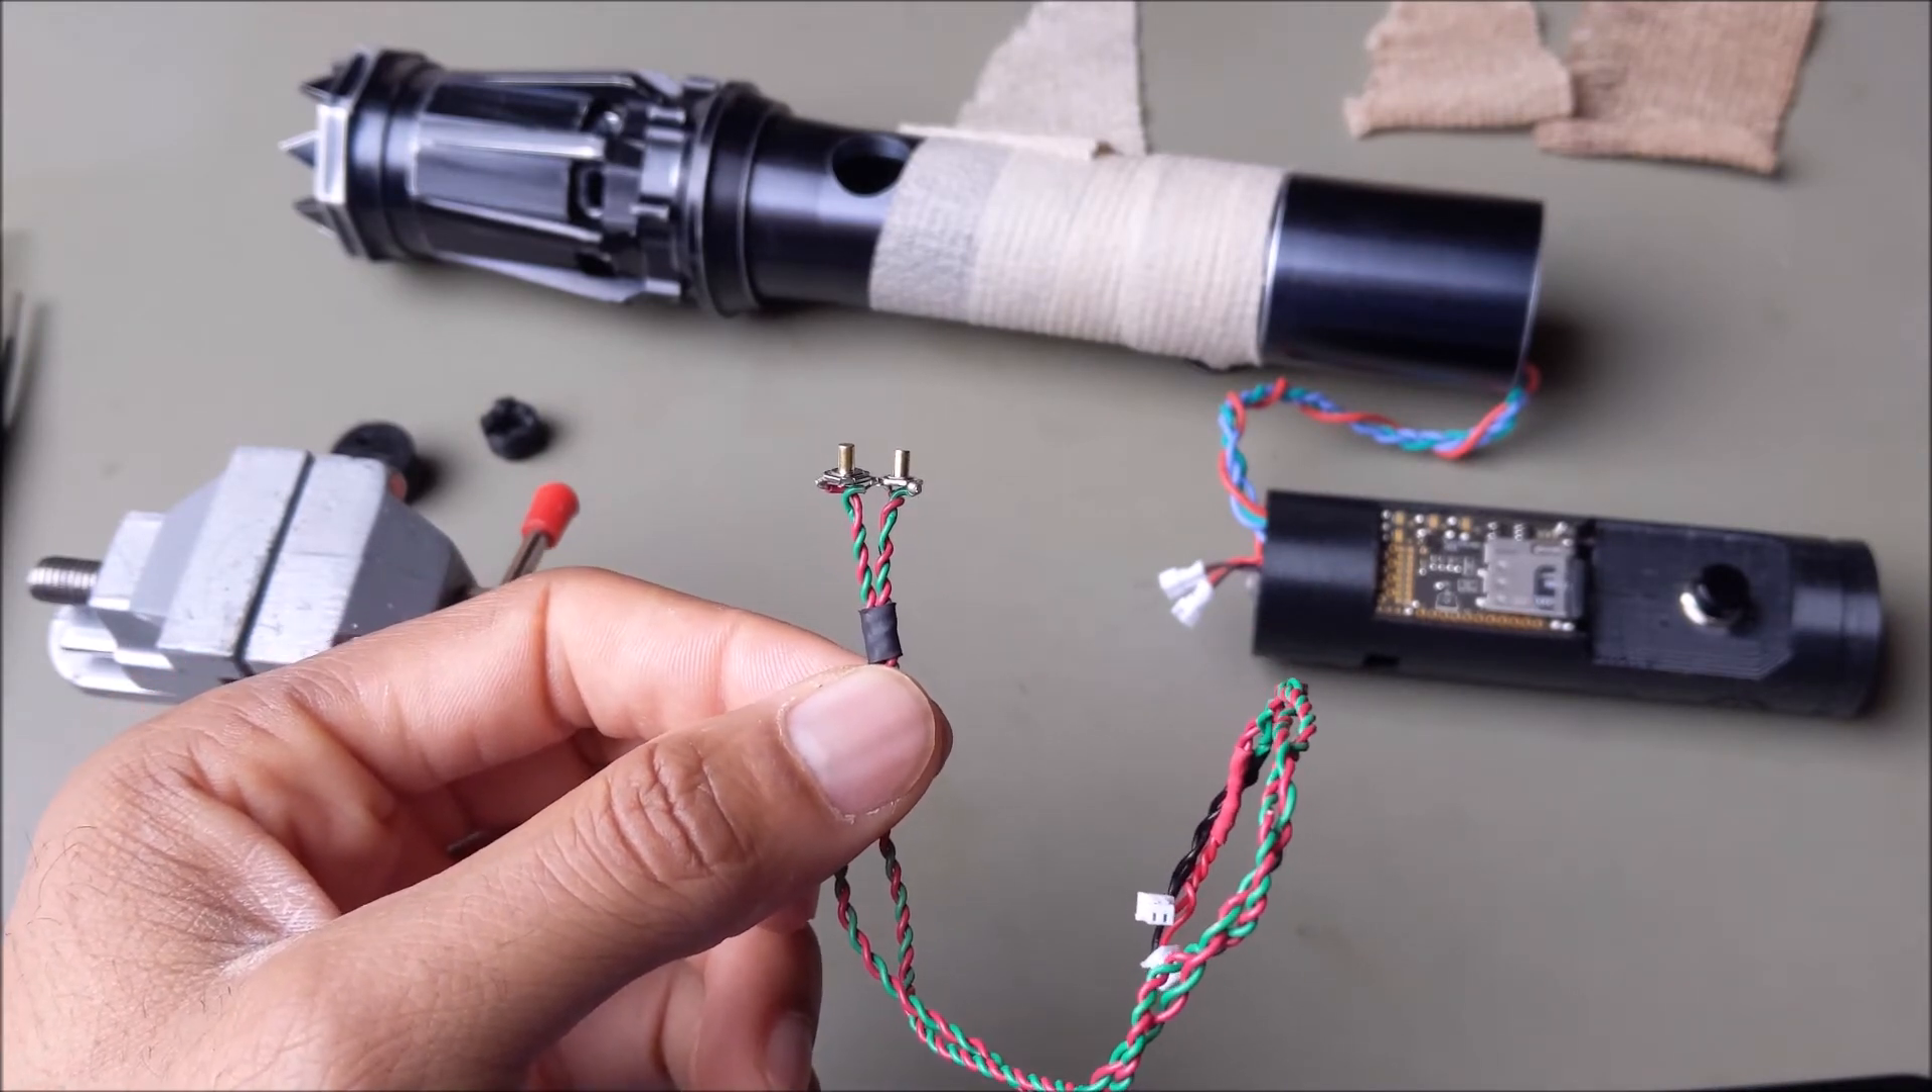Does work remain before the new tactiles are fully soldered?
No.